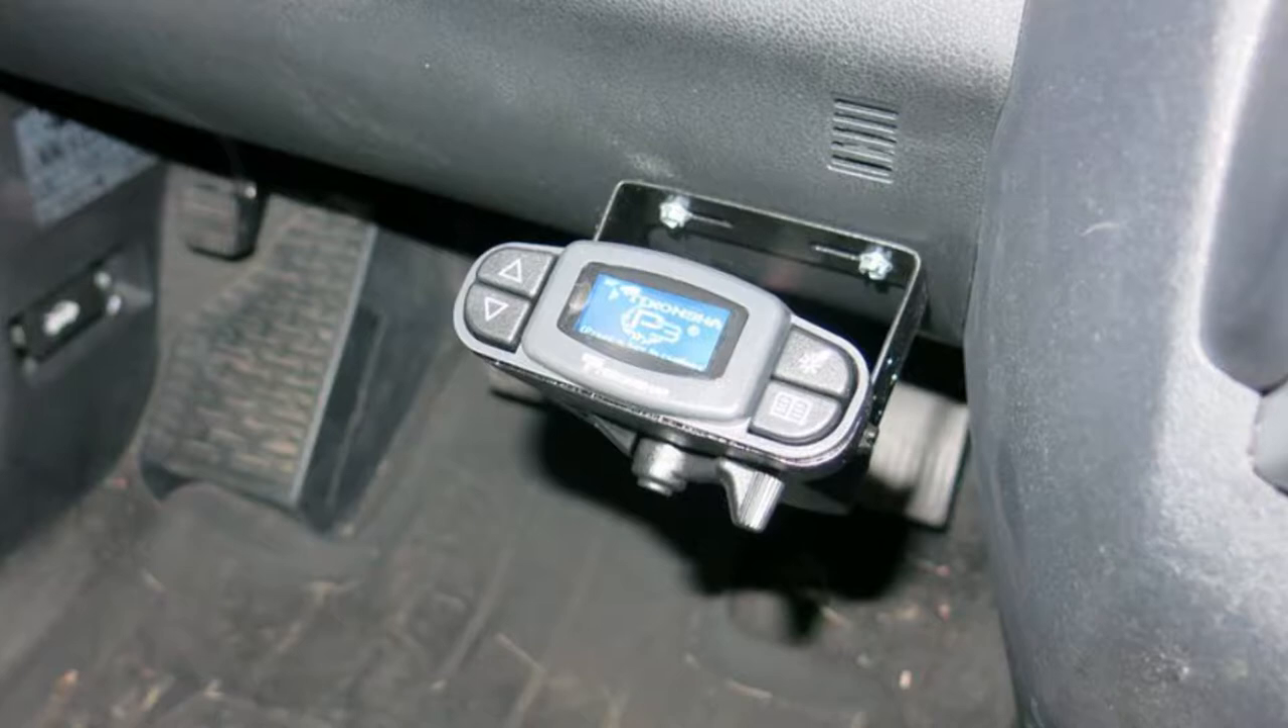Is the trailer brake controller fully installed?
Yes.